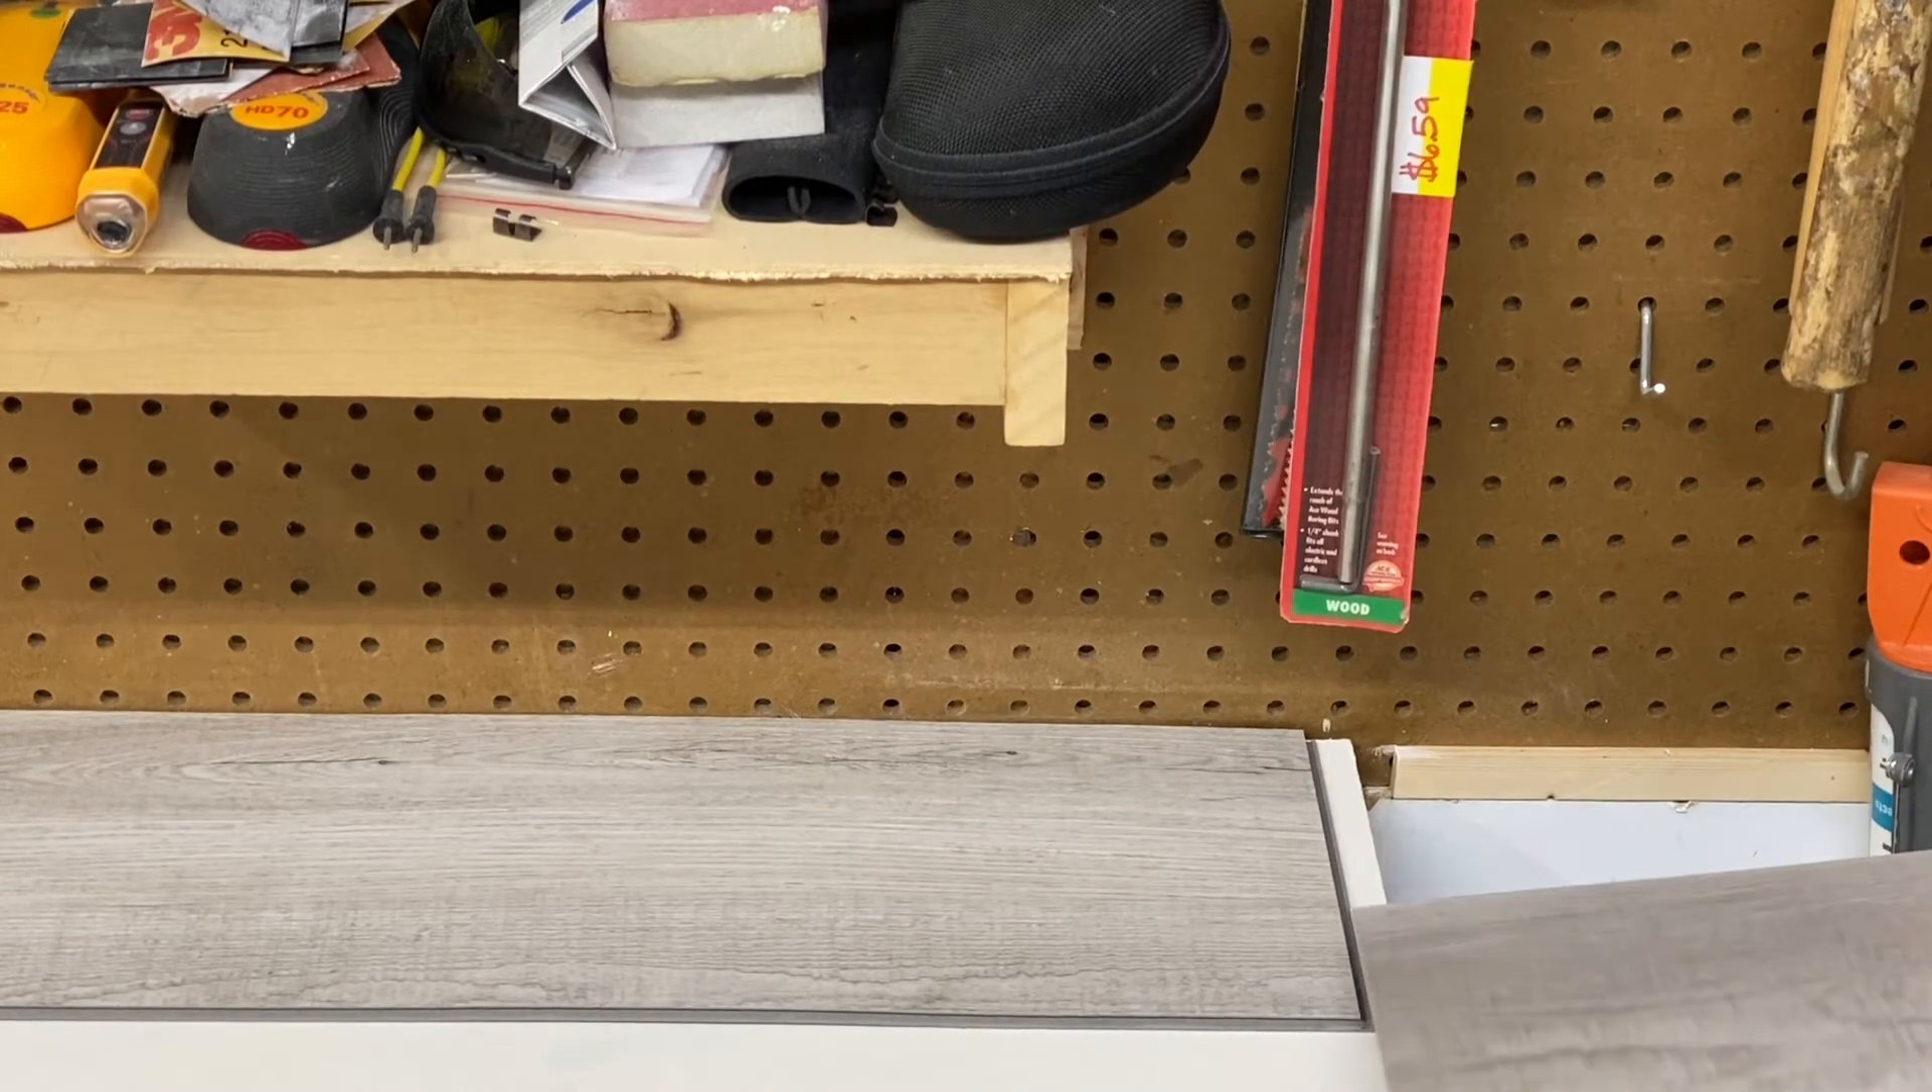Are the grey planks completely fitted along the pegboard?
No.